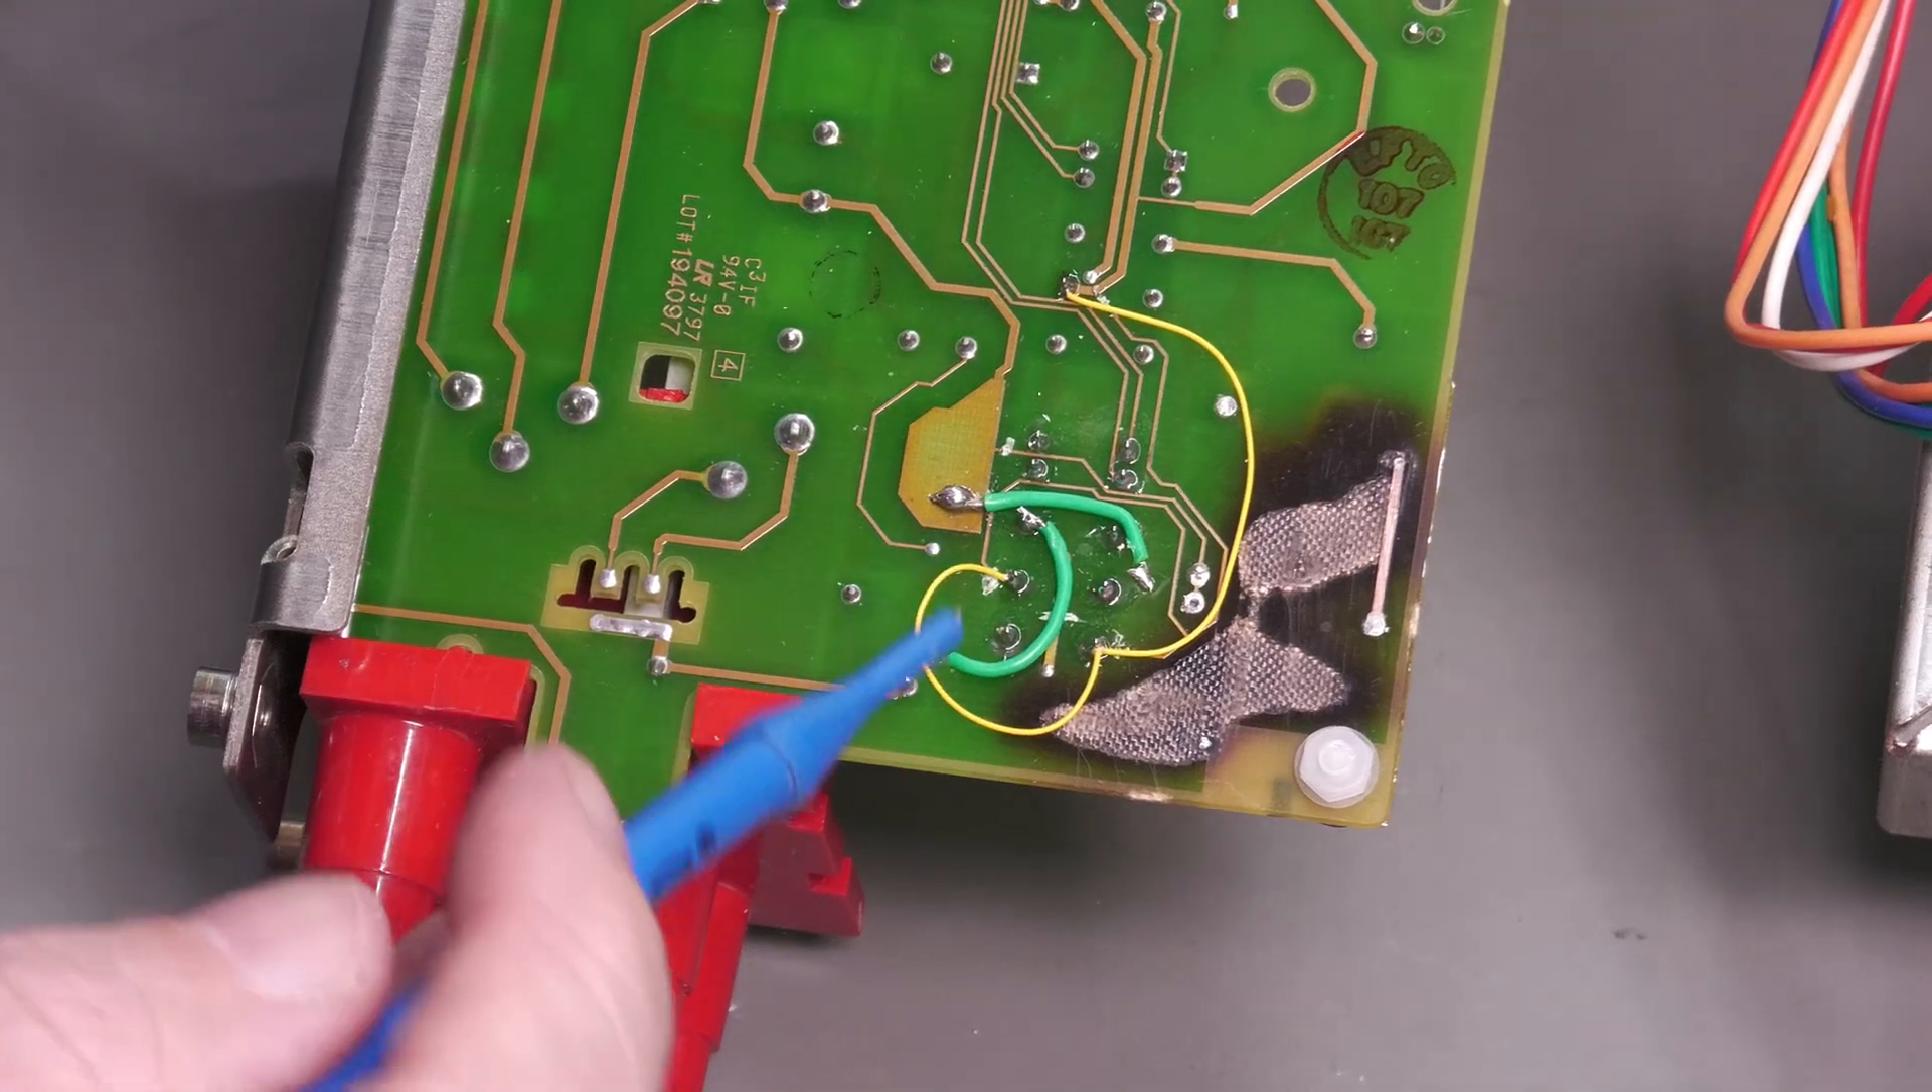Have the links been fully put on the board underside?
Yes.